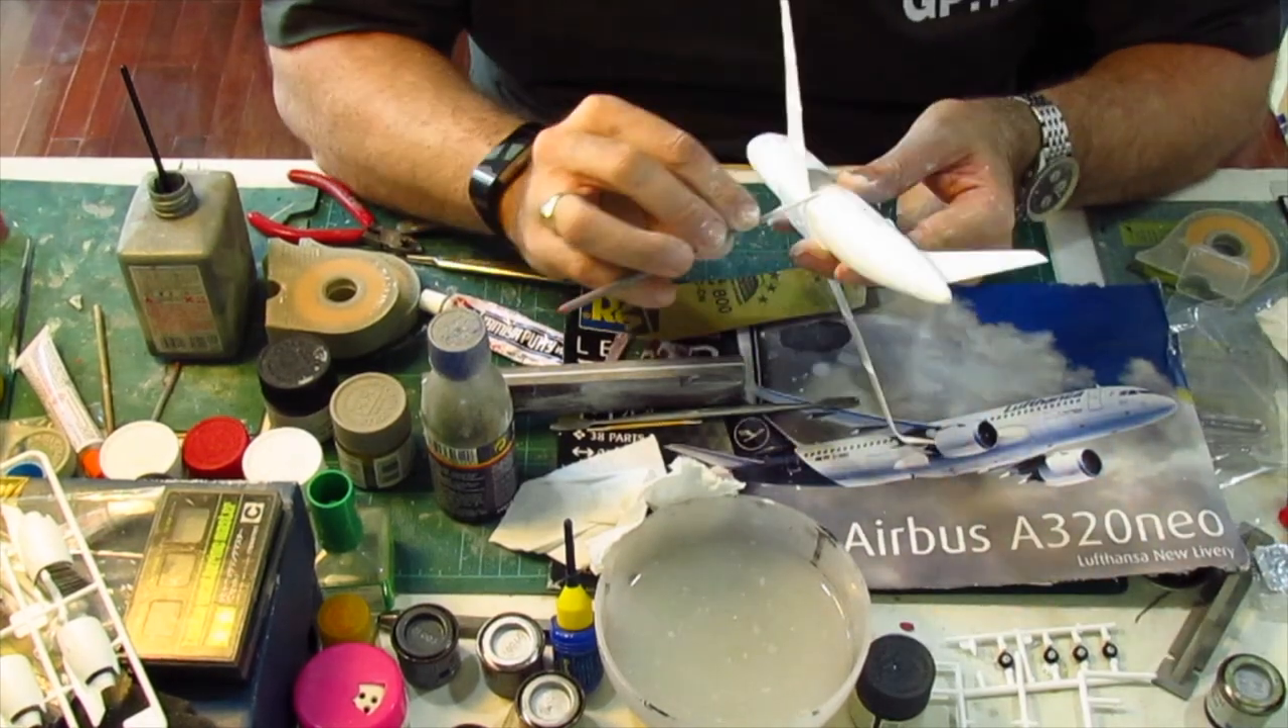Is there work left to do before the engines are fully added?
Yes.